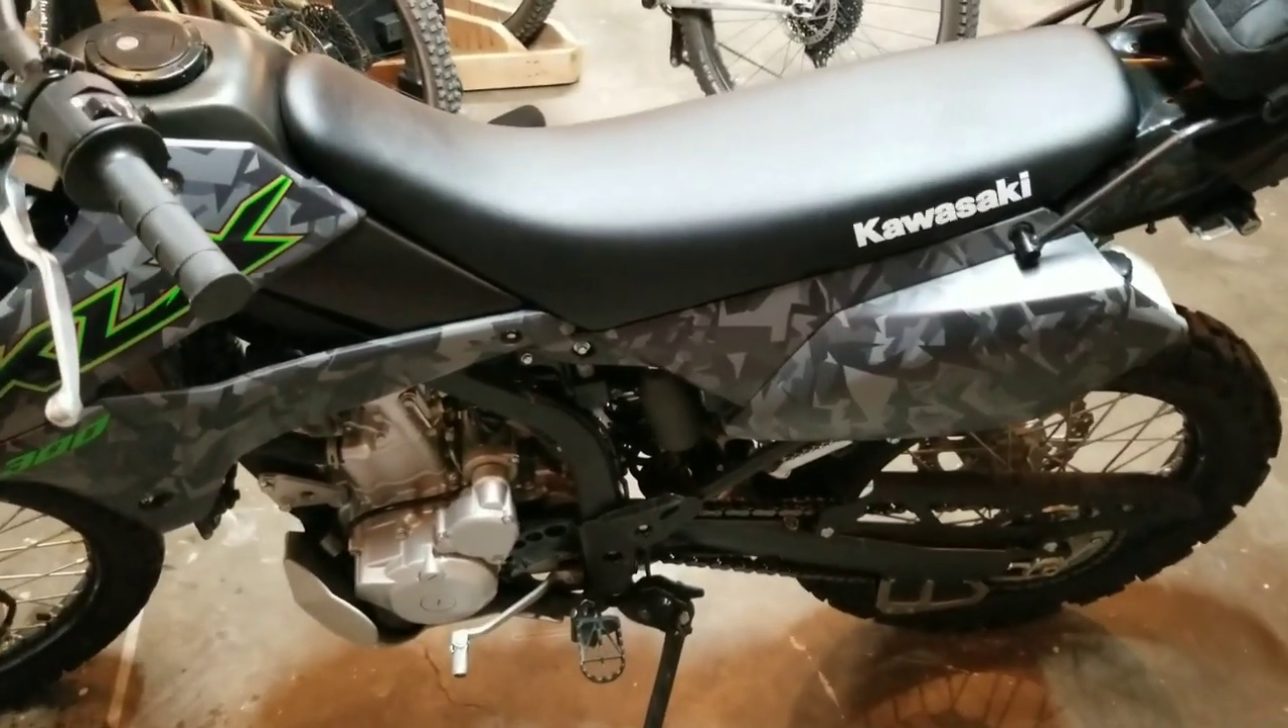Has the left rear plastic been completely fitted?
Yes.